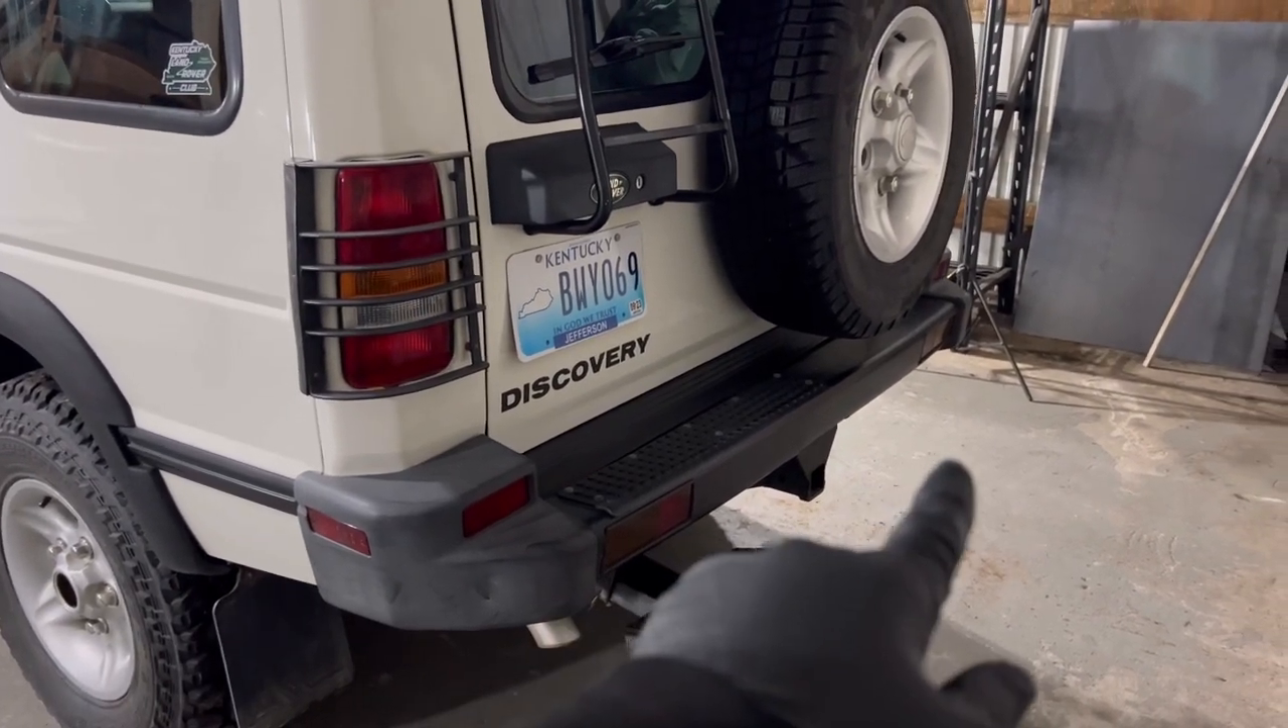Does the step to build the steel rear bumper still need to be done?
Yes.